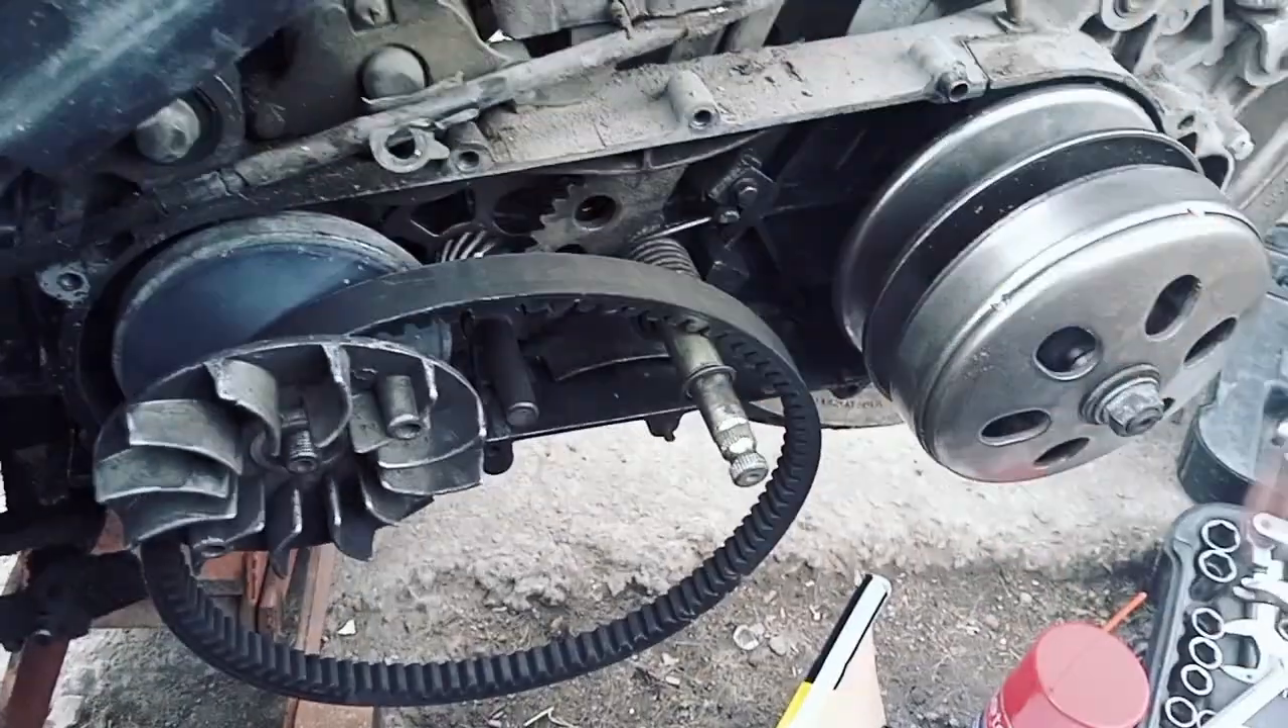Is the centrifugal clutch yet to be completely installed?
No.